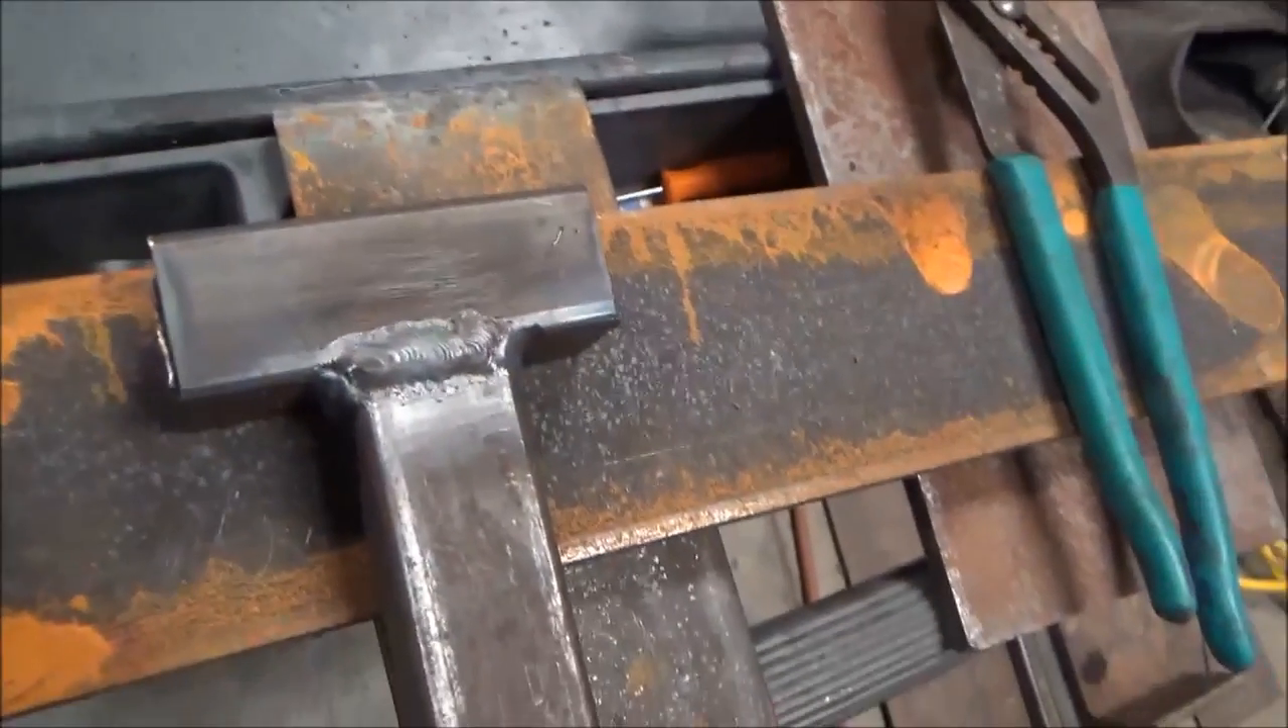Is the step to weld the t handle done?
Yes.